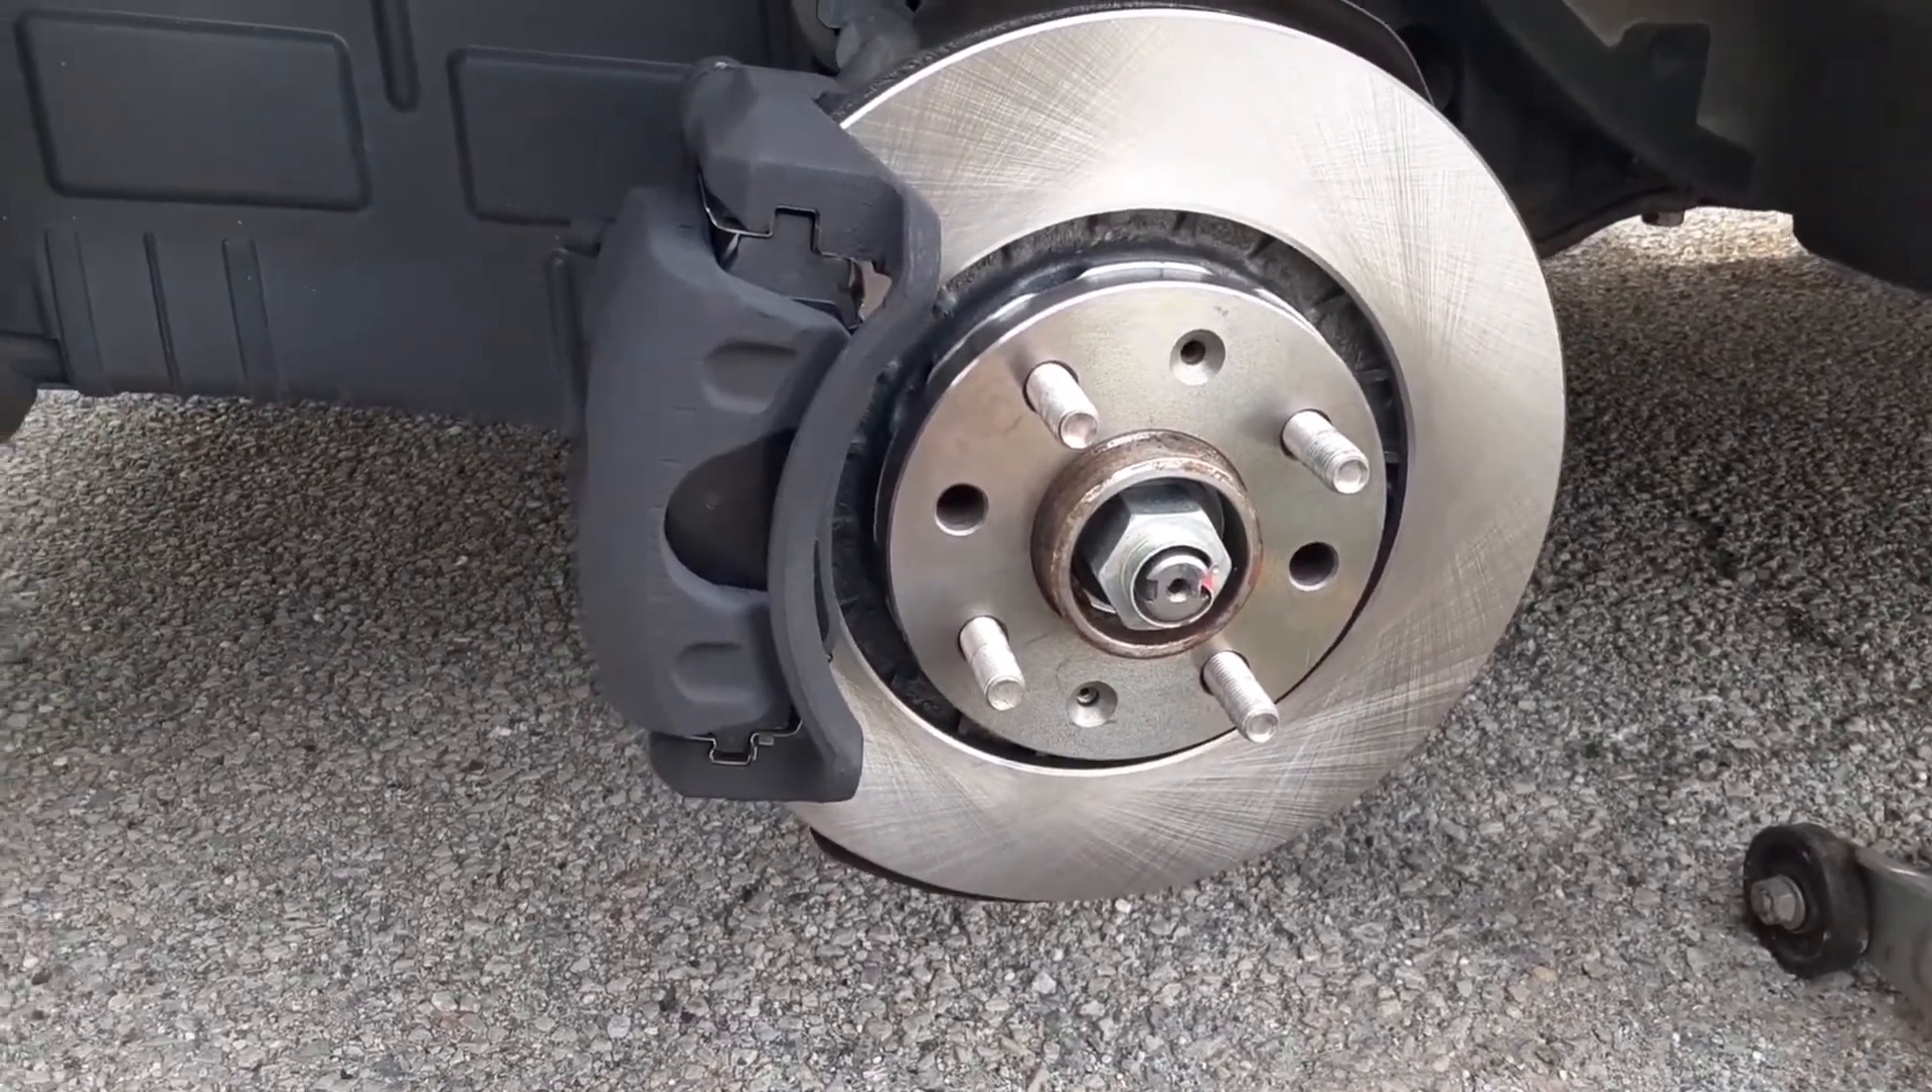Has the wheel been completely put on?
No.